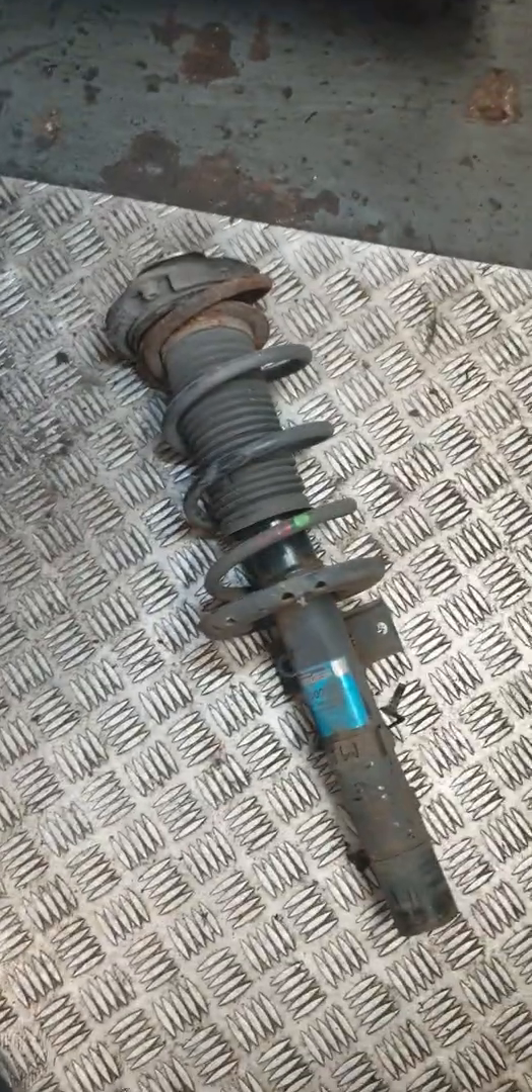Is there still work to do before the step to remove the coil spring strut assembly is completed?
No.